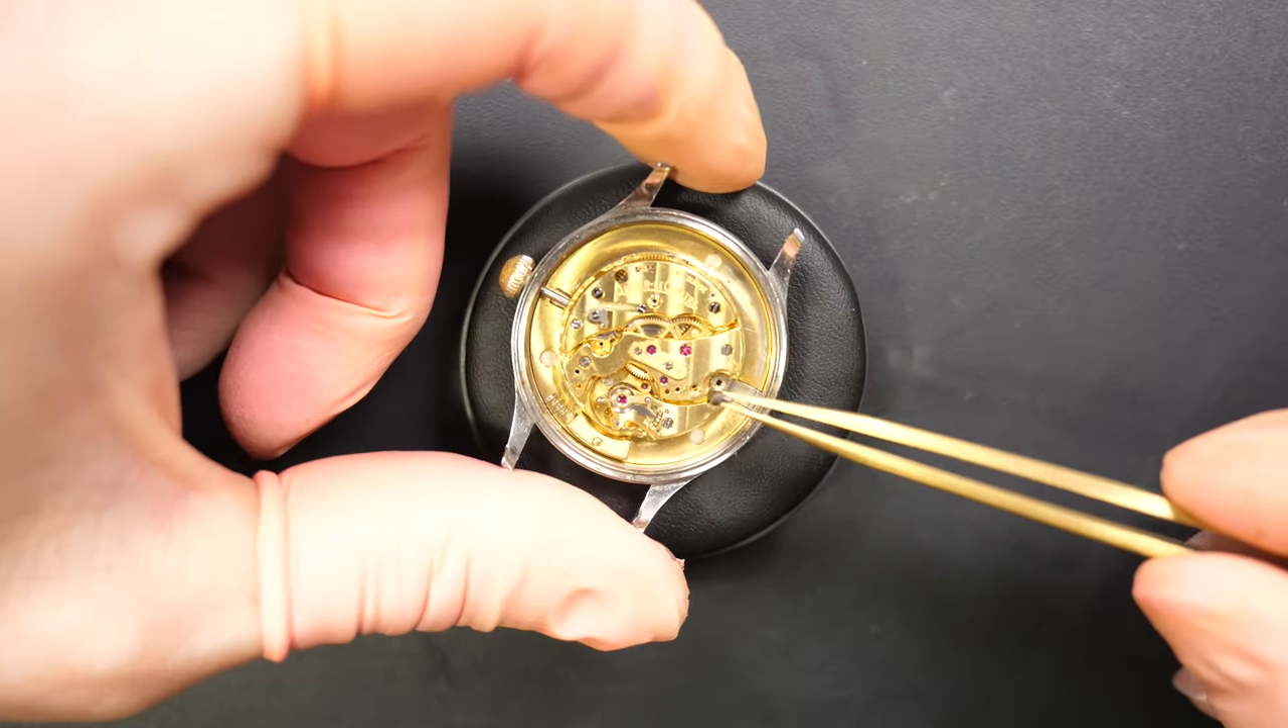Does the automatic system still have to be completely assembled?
Yes.